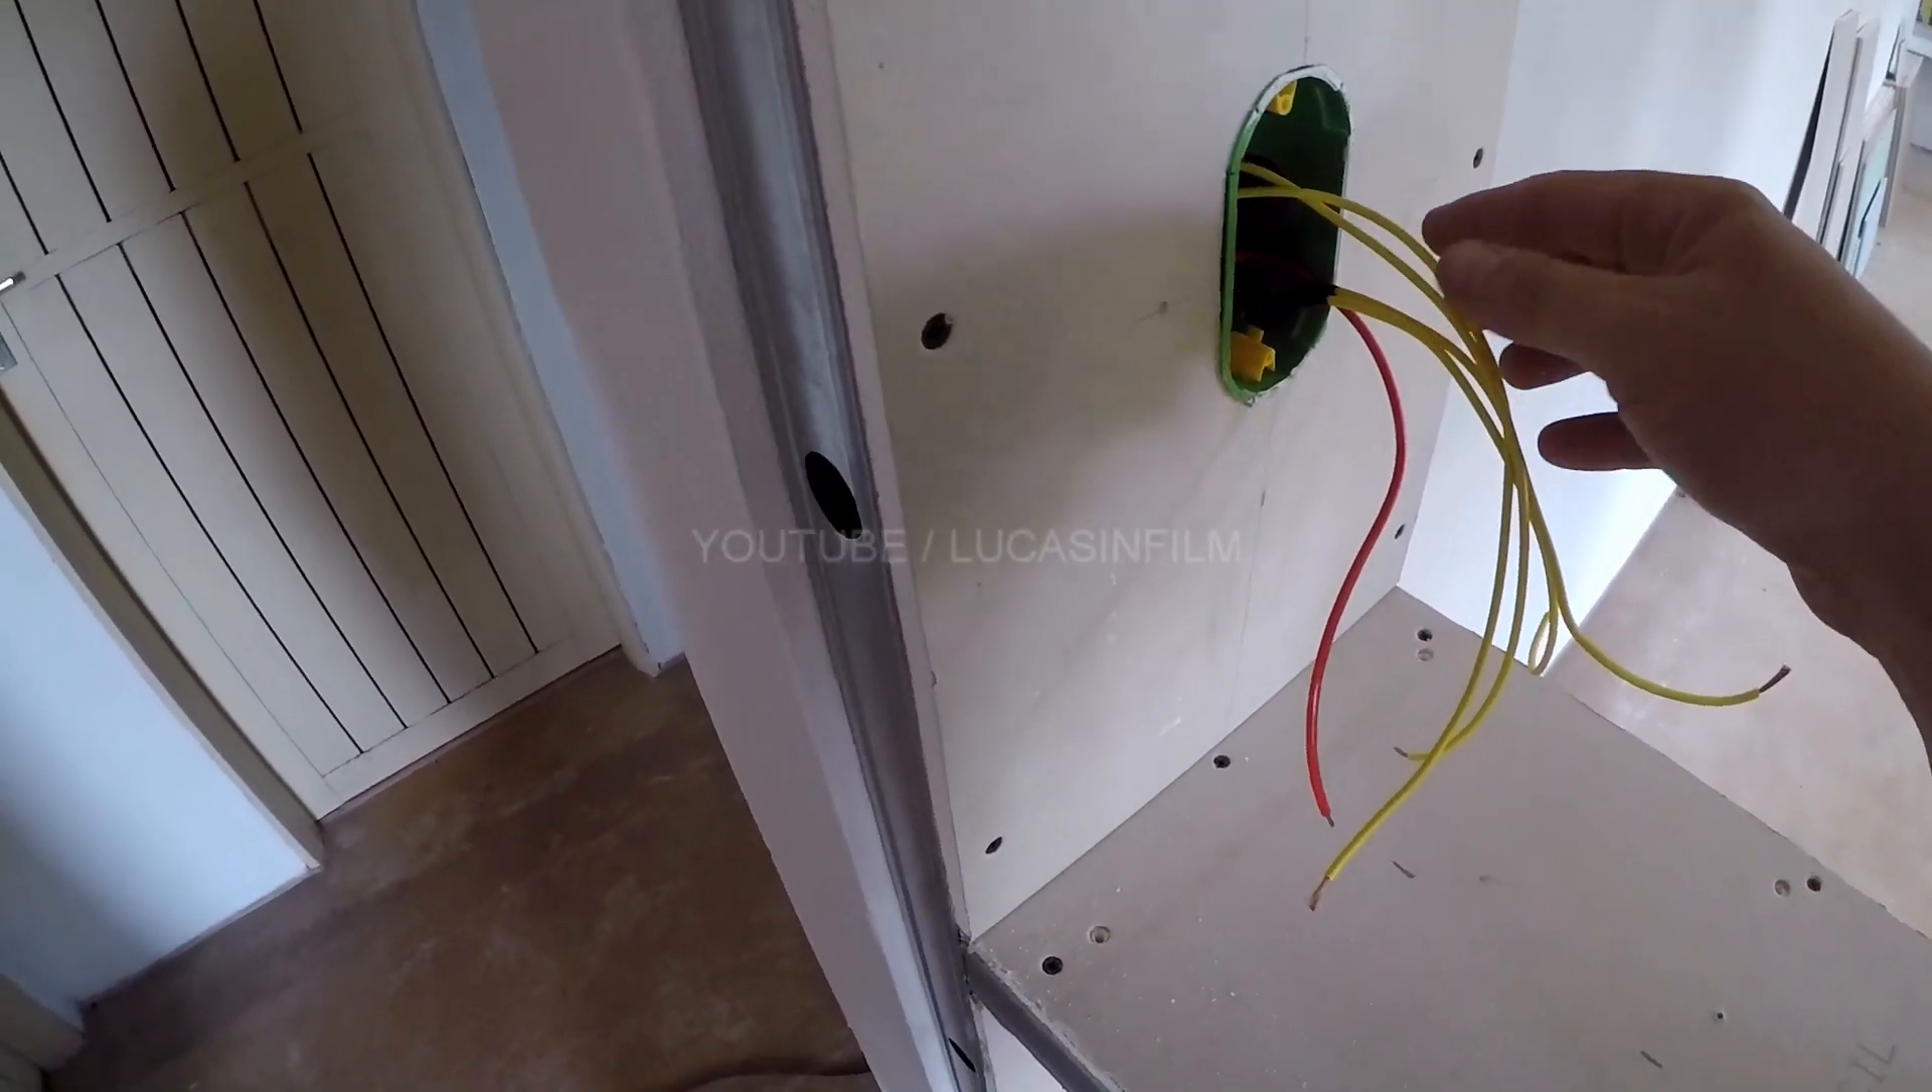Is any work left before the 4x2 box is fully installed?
No.